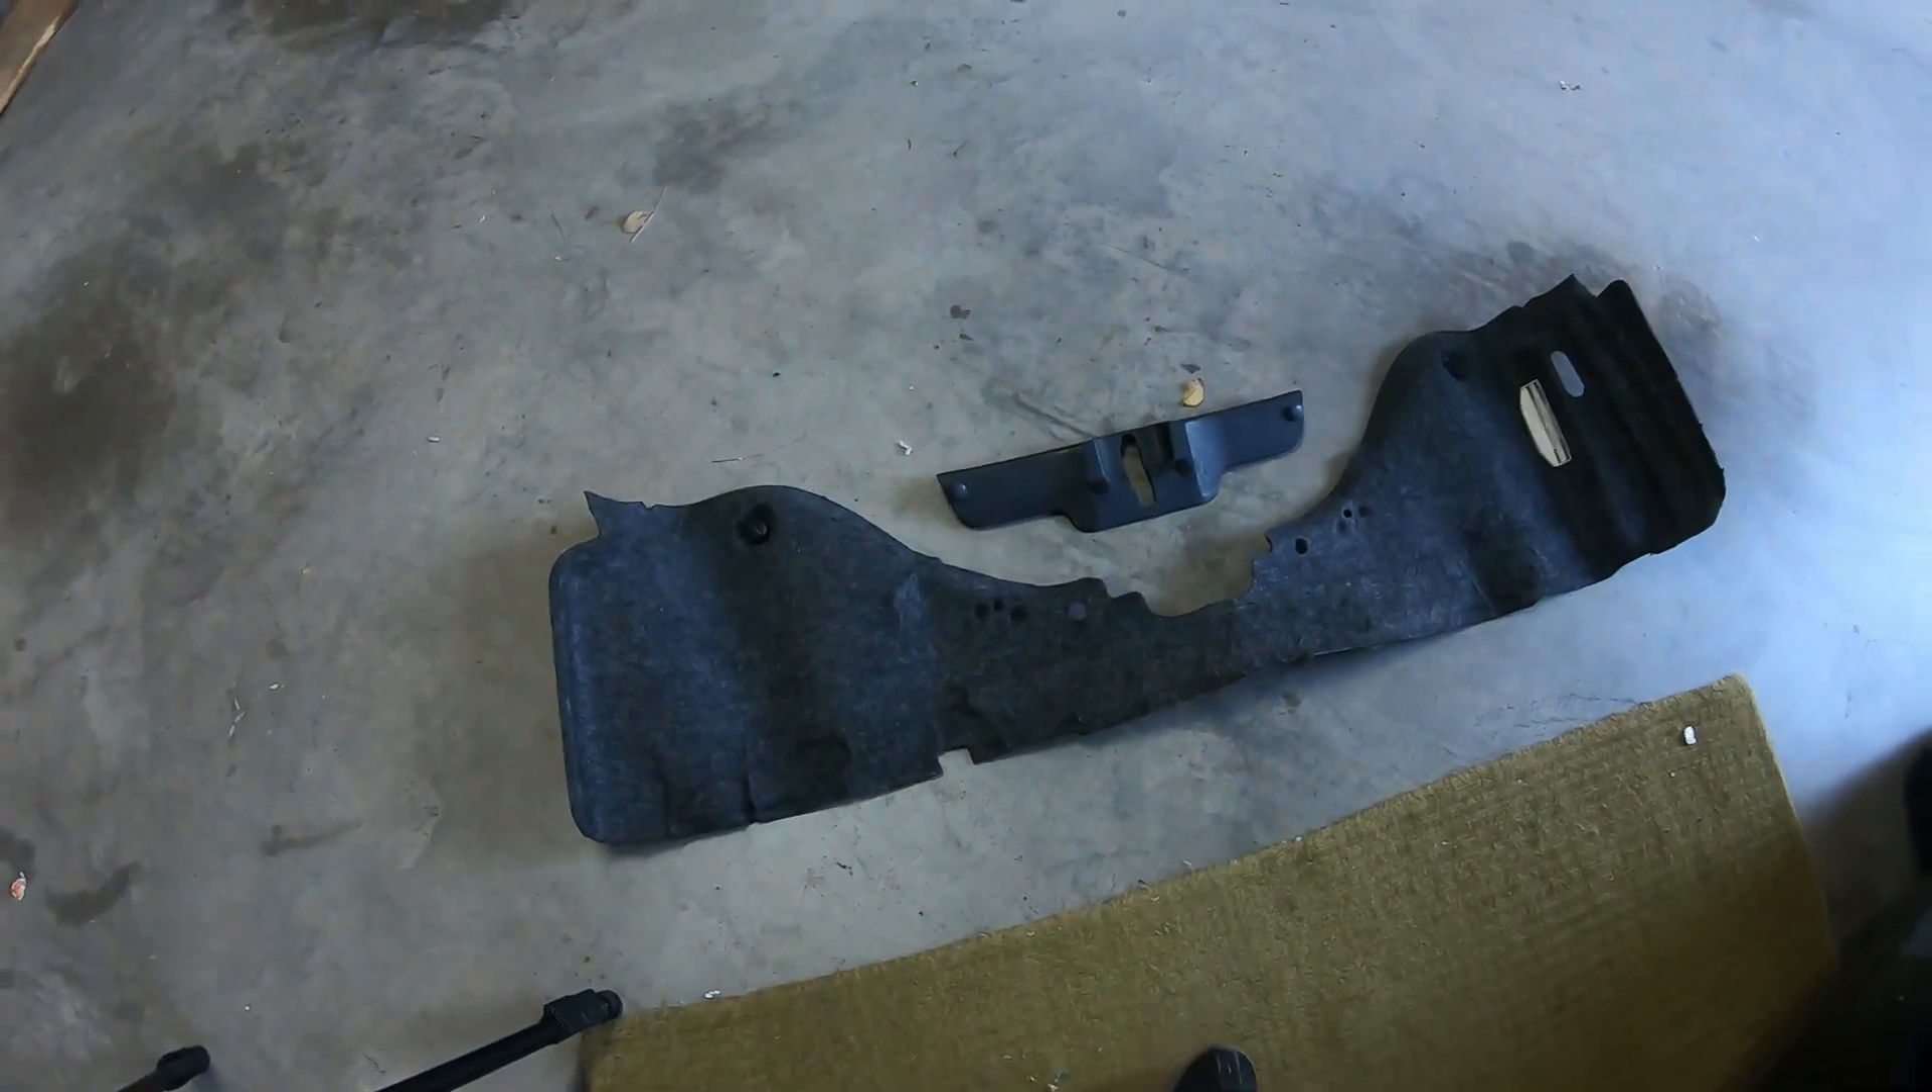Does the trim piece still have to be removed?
No.